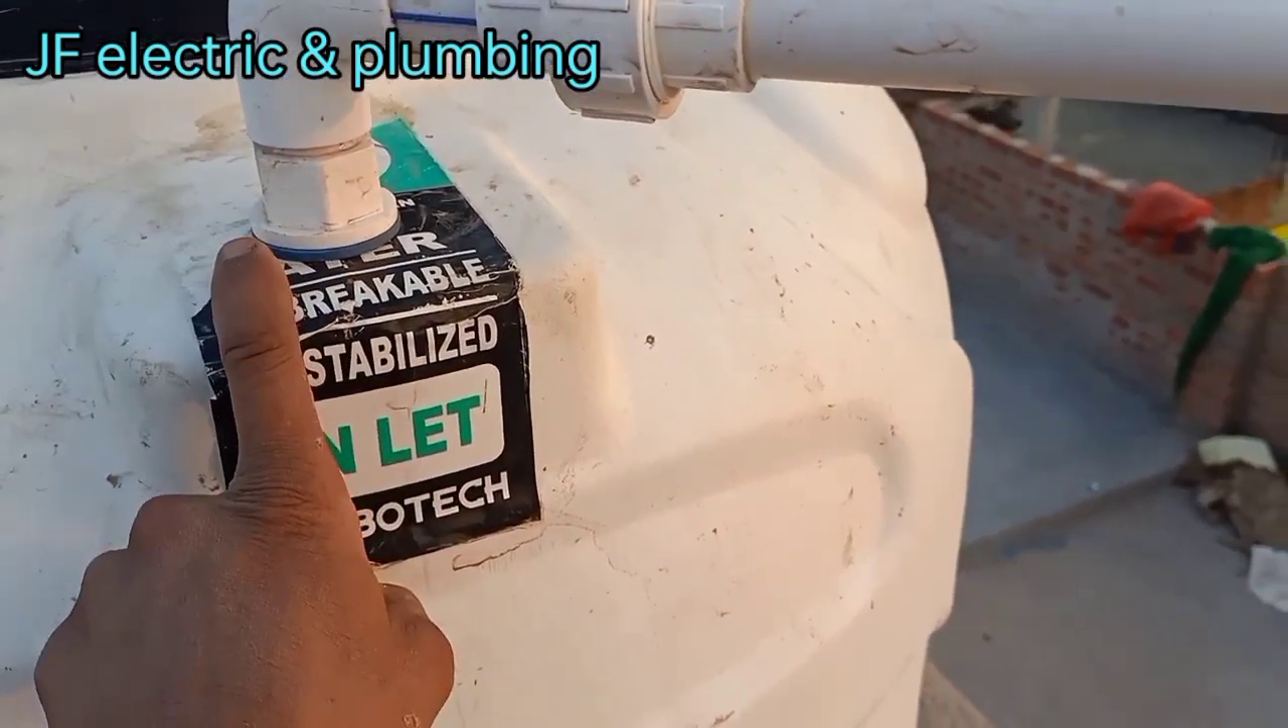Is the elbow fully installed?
Yes.